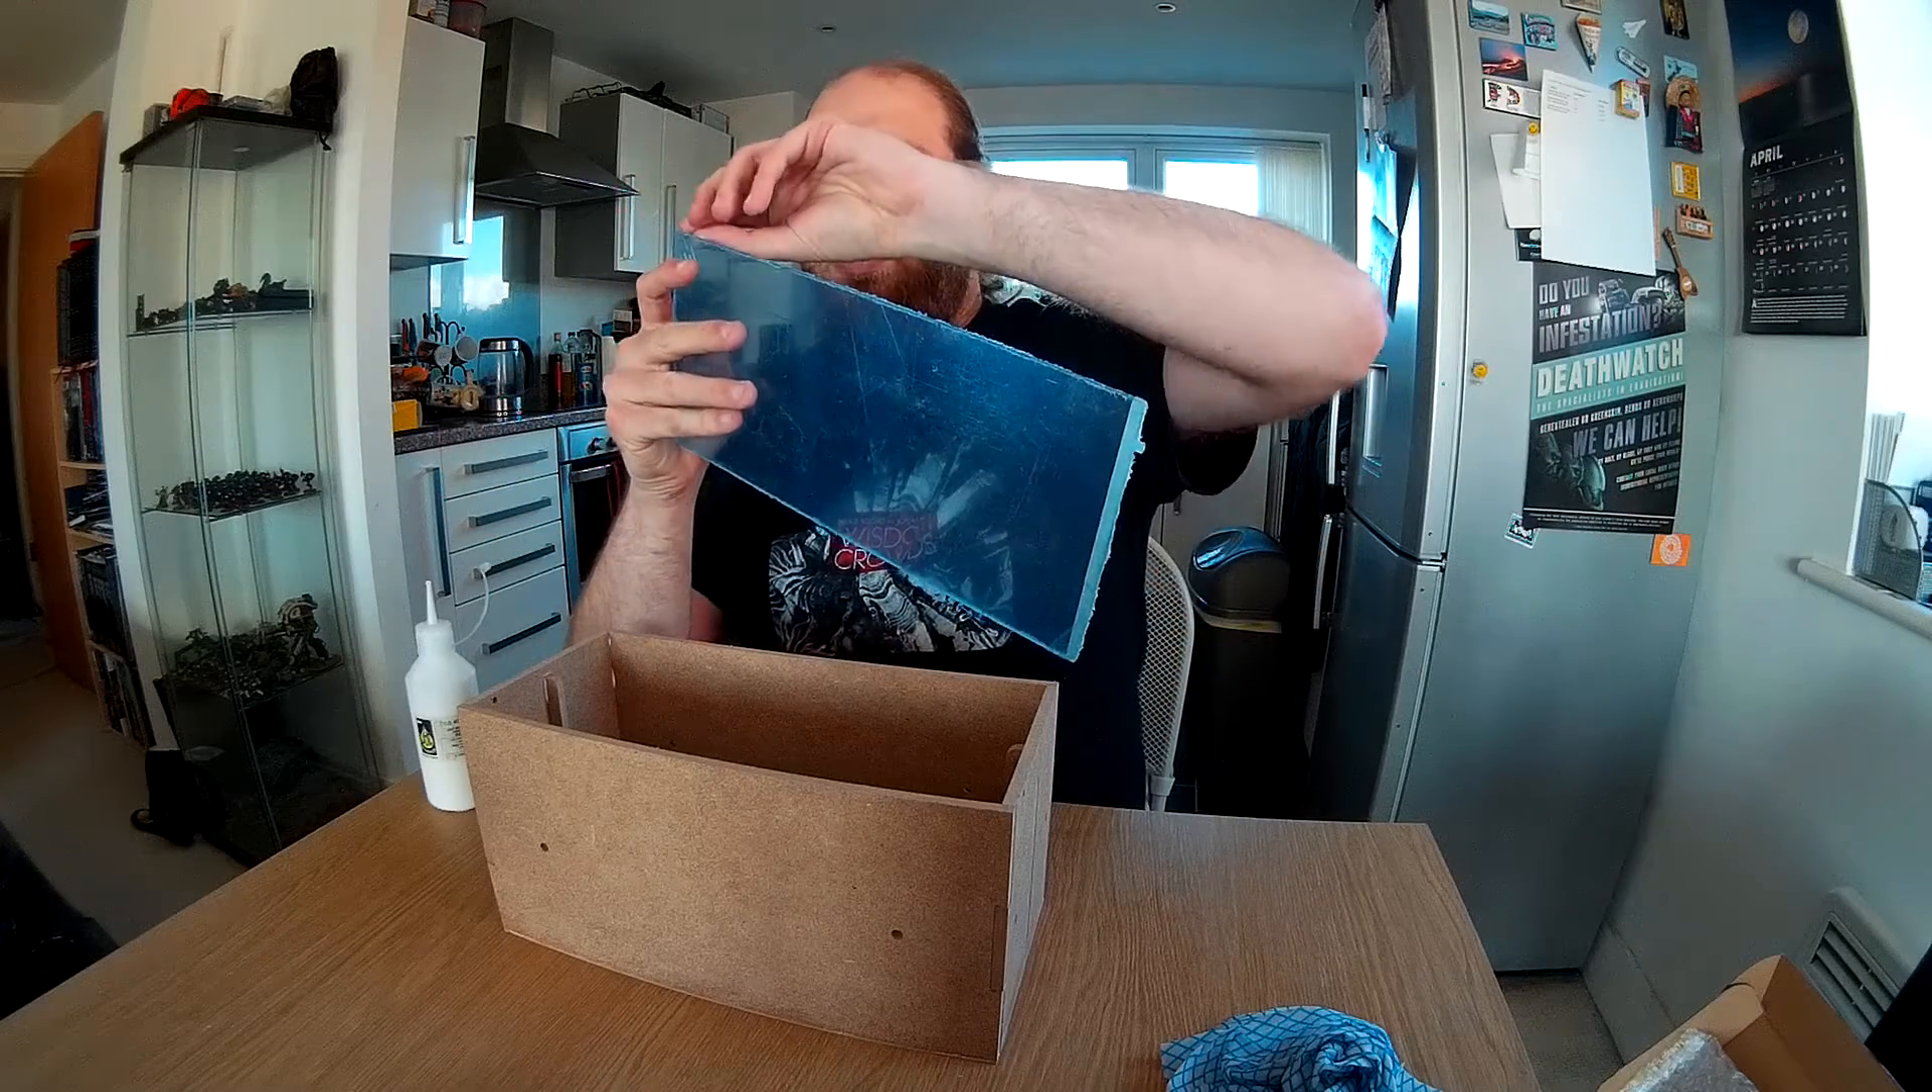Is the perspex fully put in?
No.